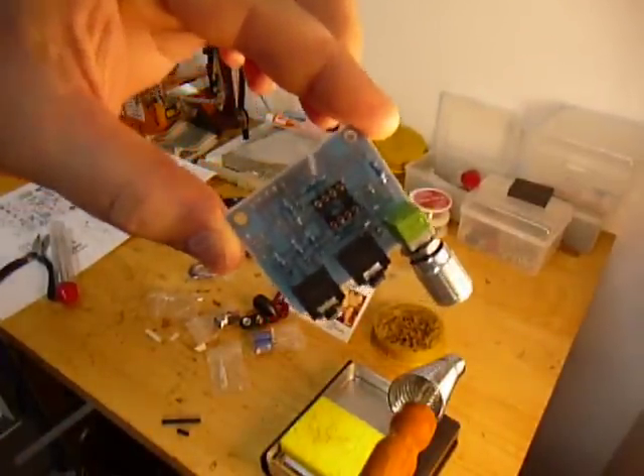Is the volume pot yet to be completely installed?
No.